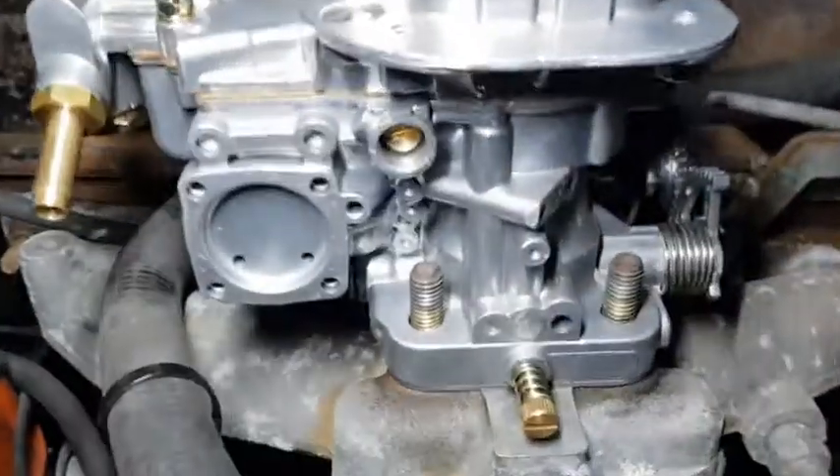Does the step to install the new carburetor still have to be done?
Yes.